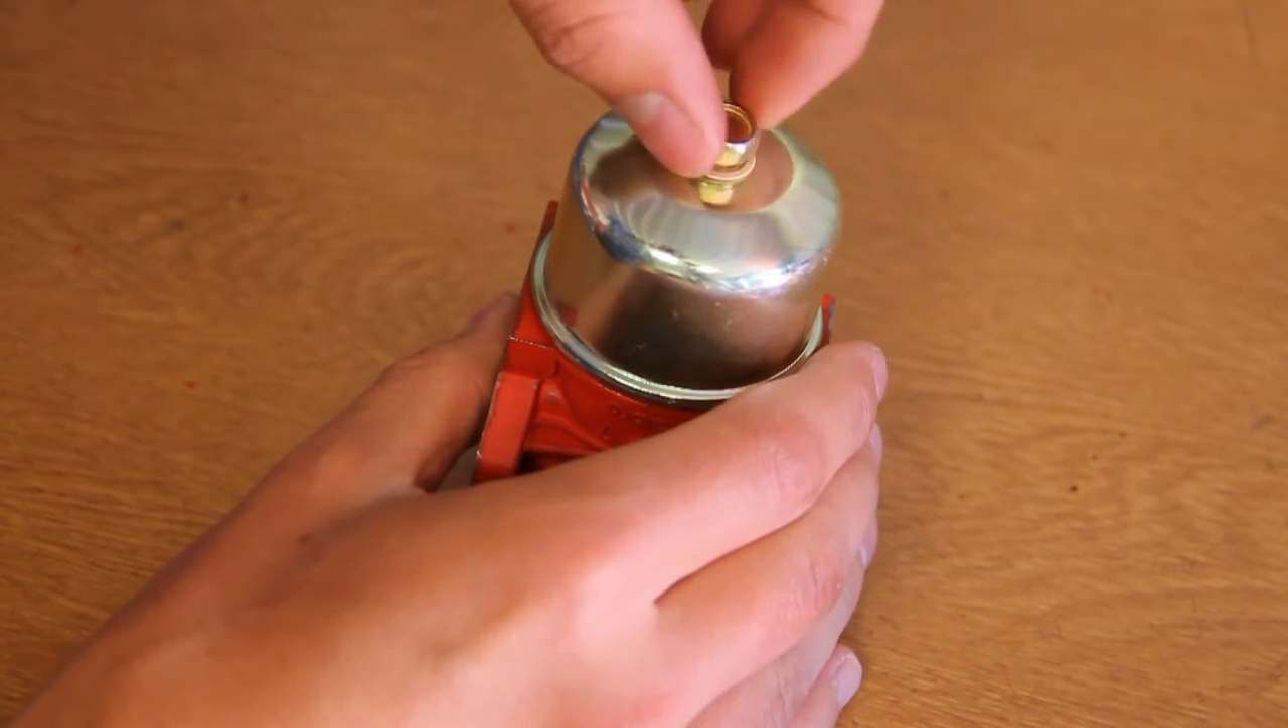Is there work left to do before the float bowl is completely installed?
Yes.